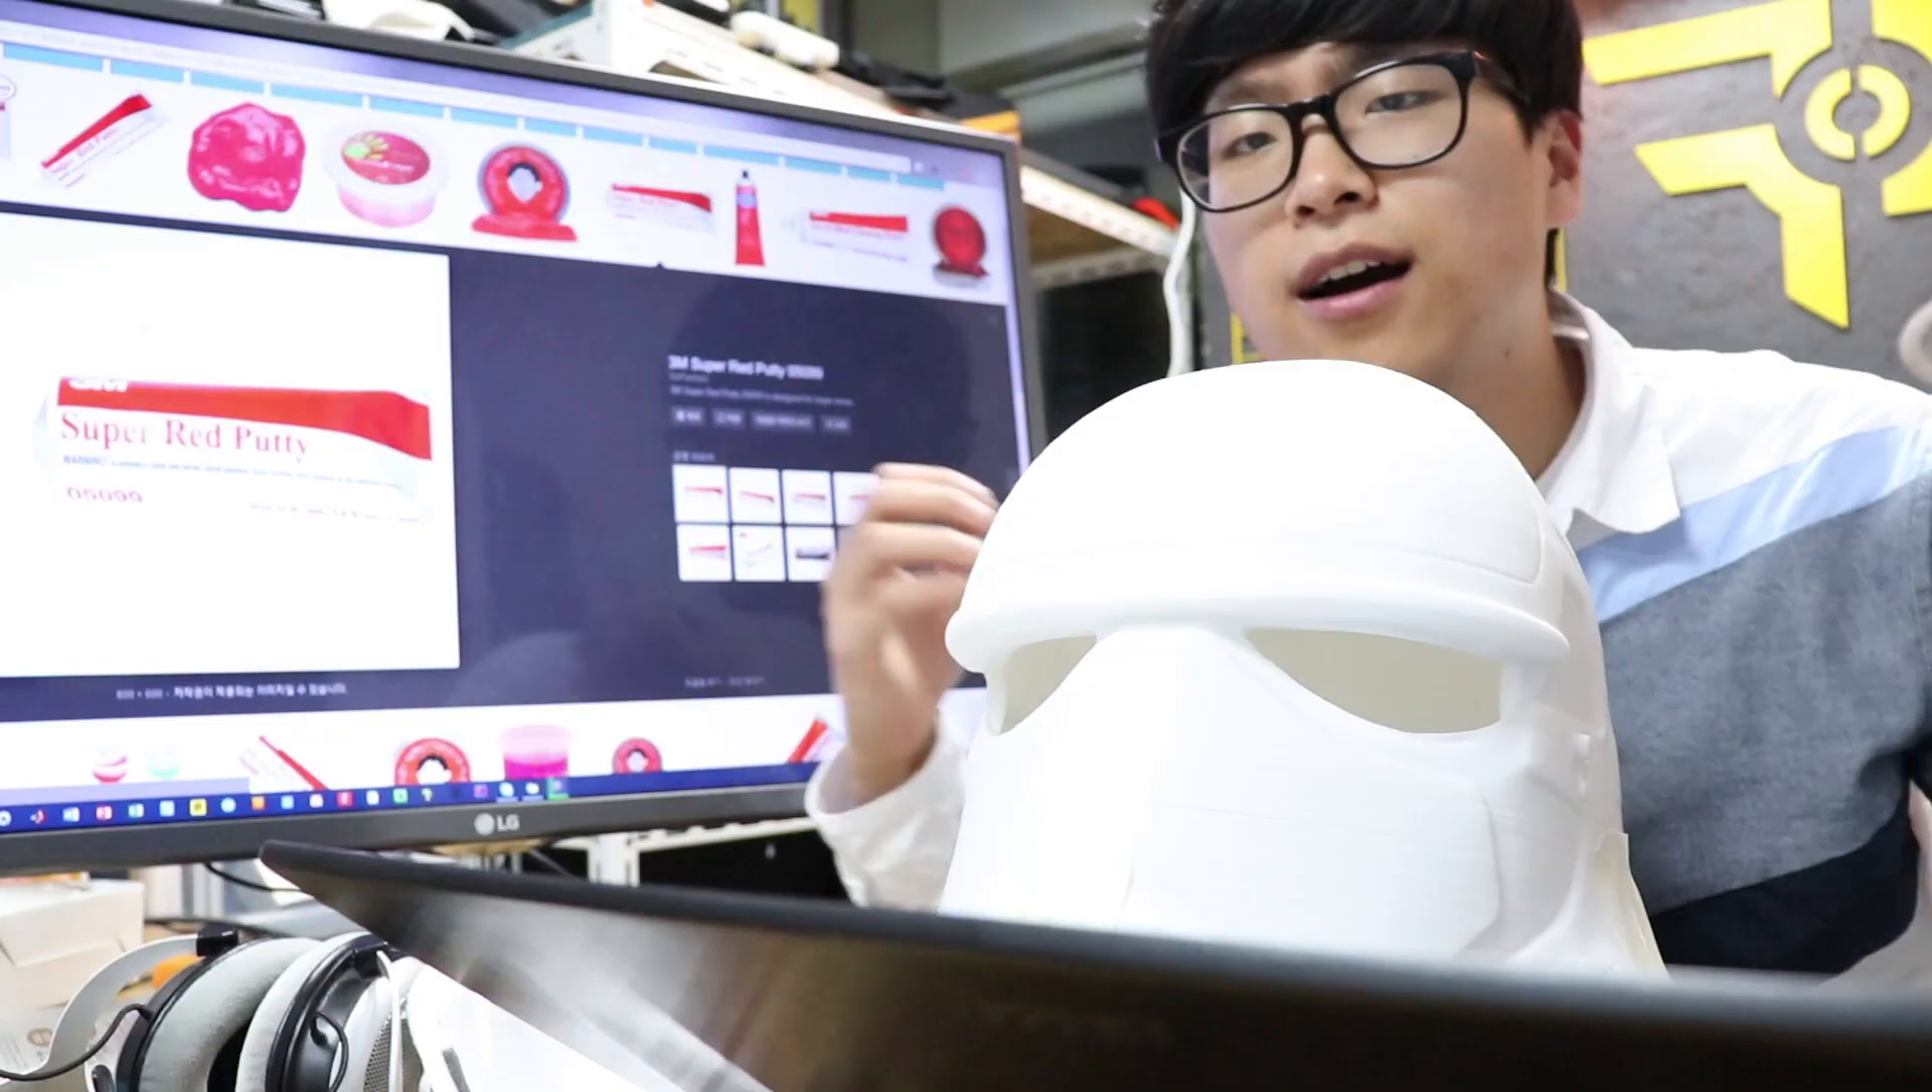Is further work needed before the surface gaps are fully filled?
Yes.